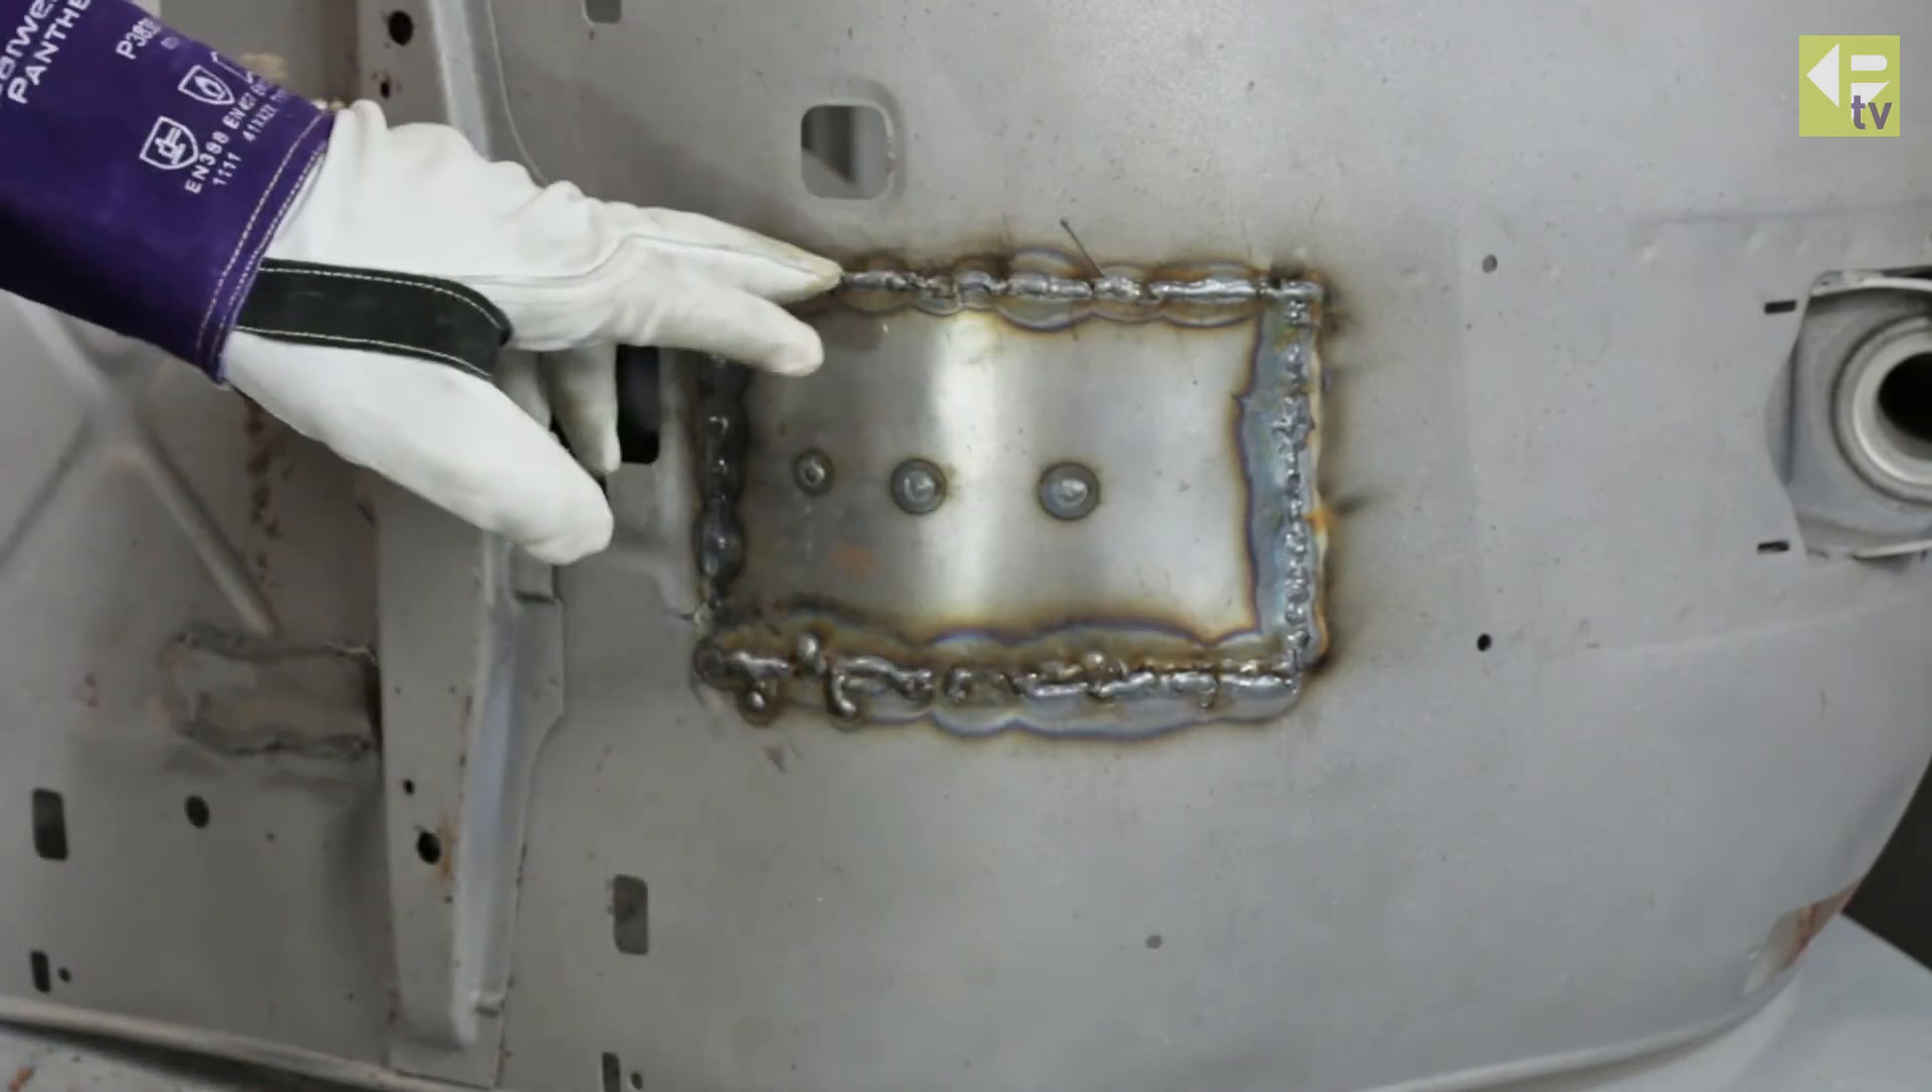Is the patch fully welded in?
Yes.